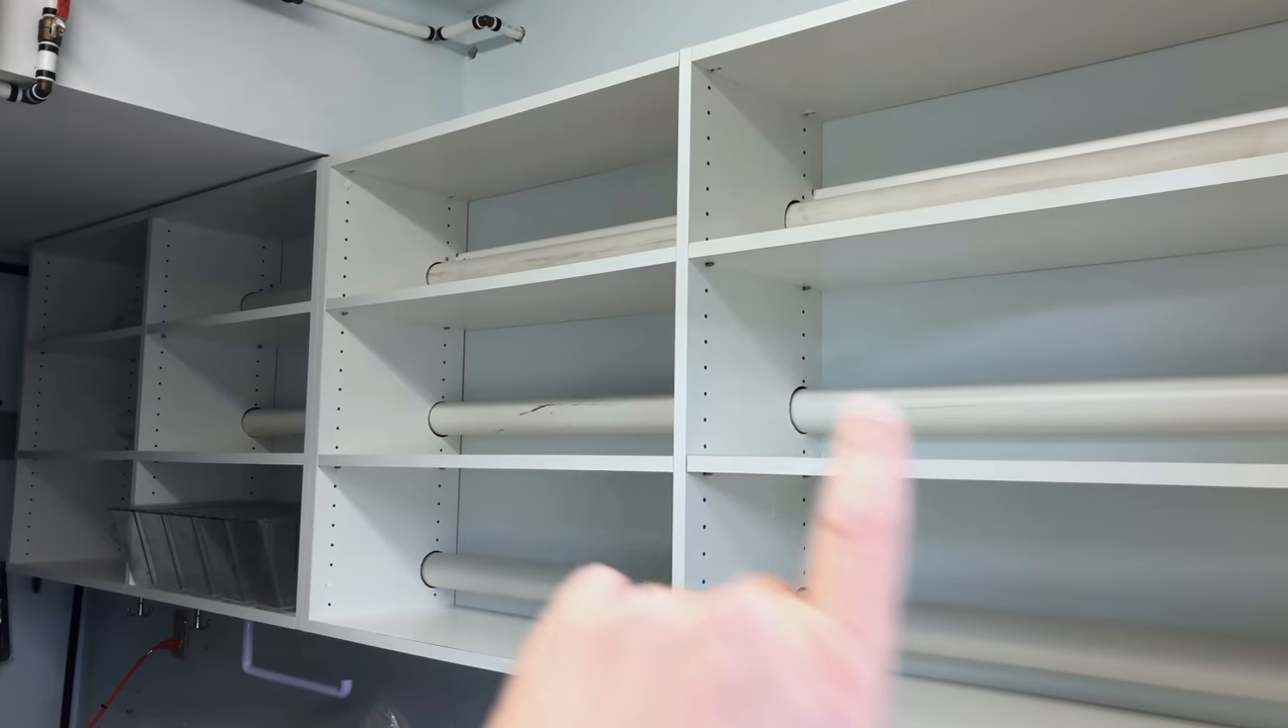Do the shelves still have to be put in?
No.